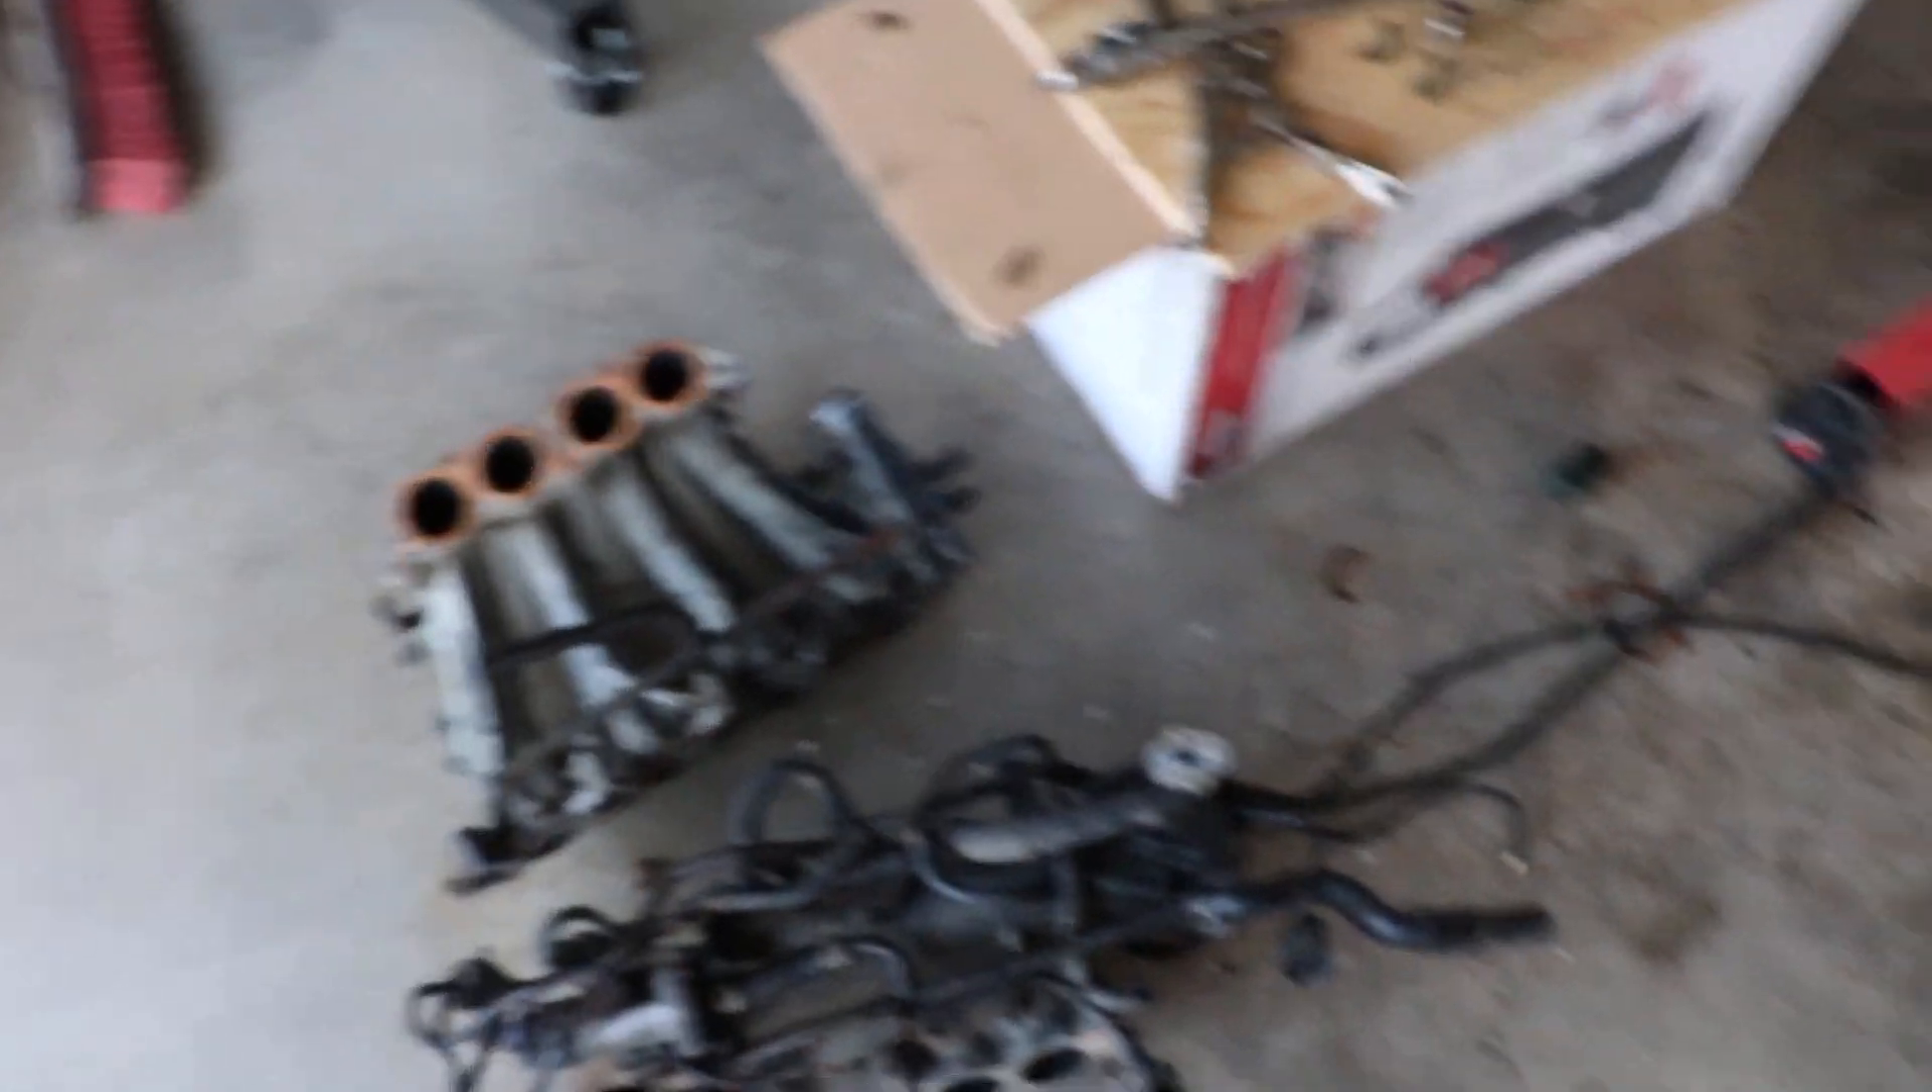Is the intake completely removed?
Yes.